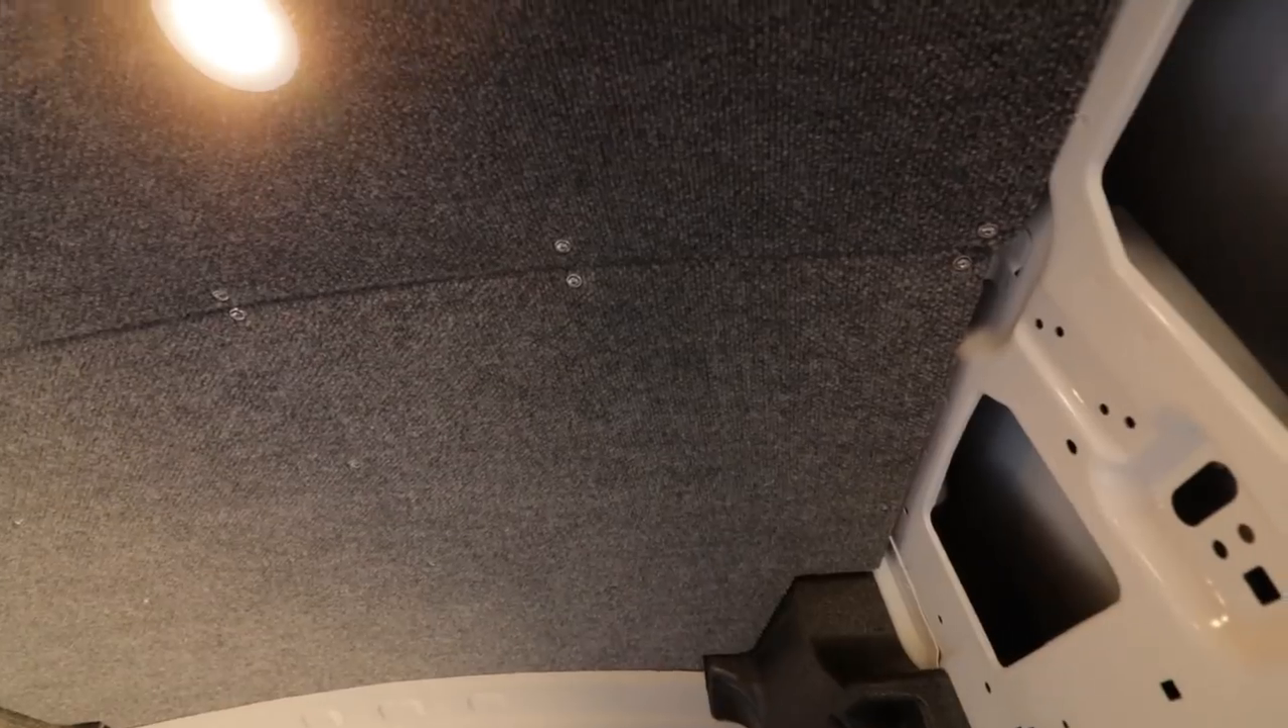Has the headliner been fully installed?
Yes.